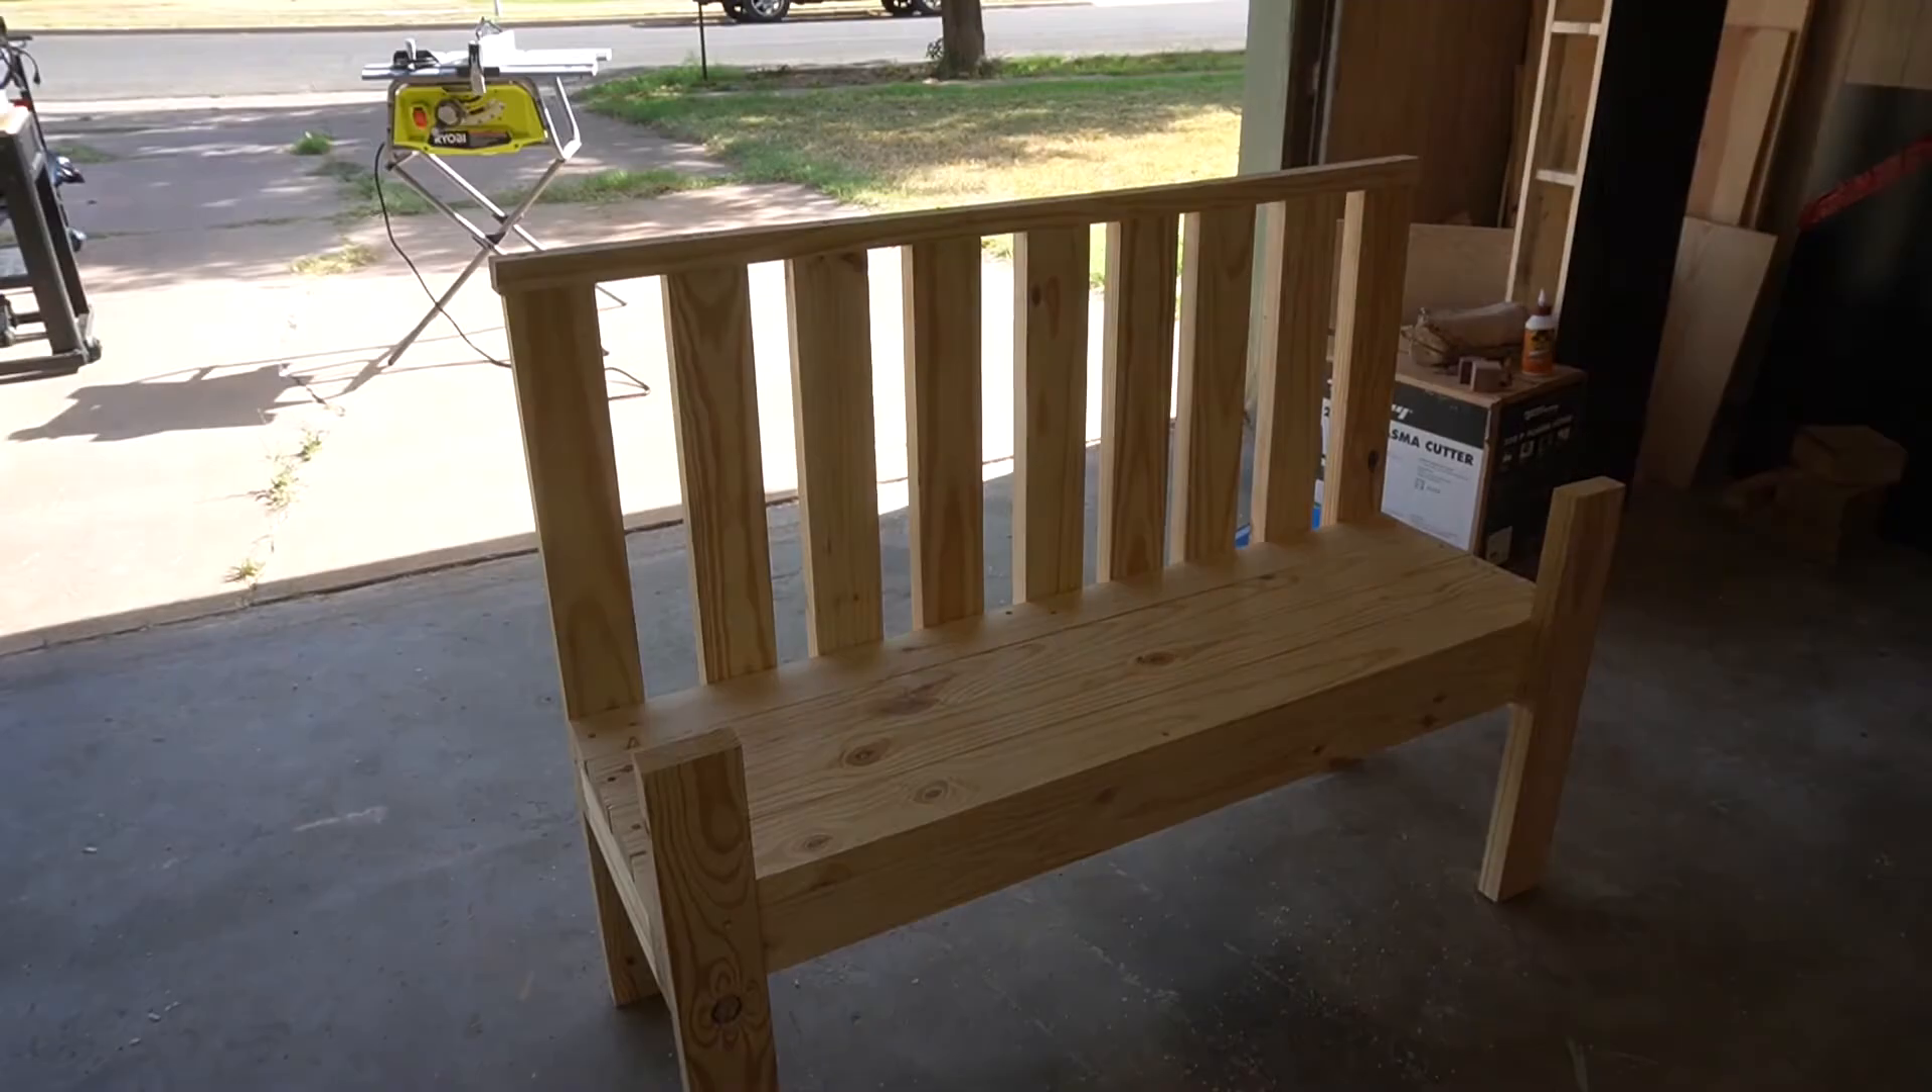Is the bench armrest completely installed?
No.